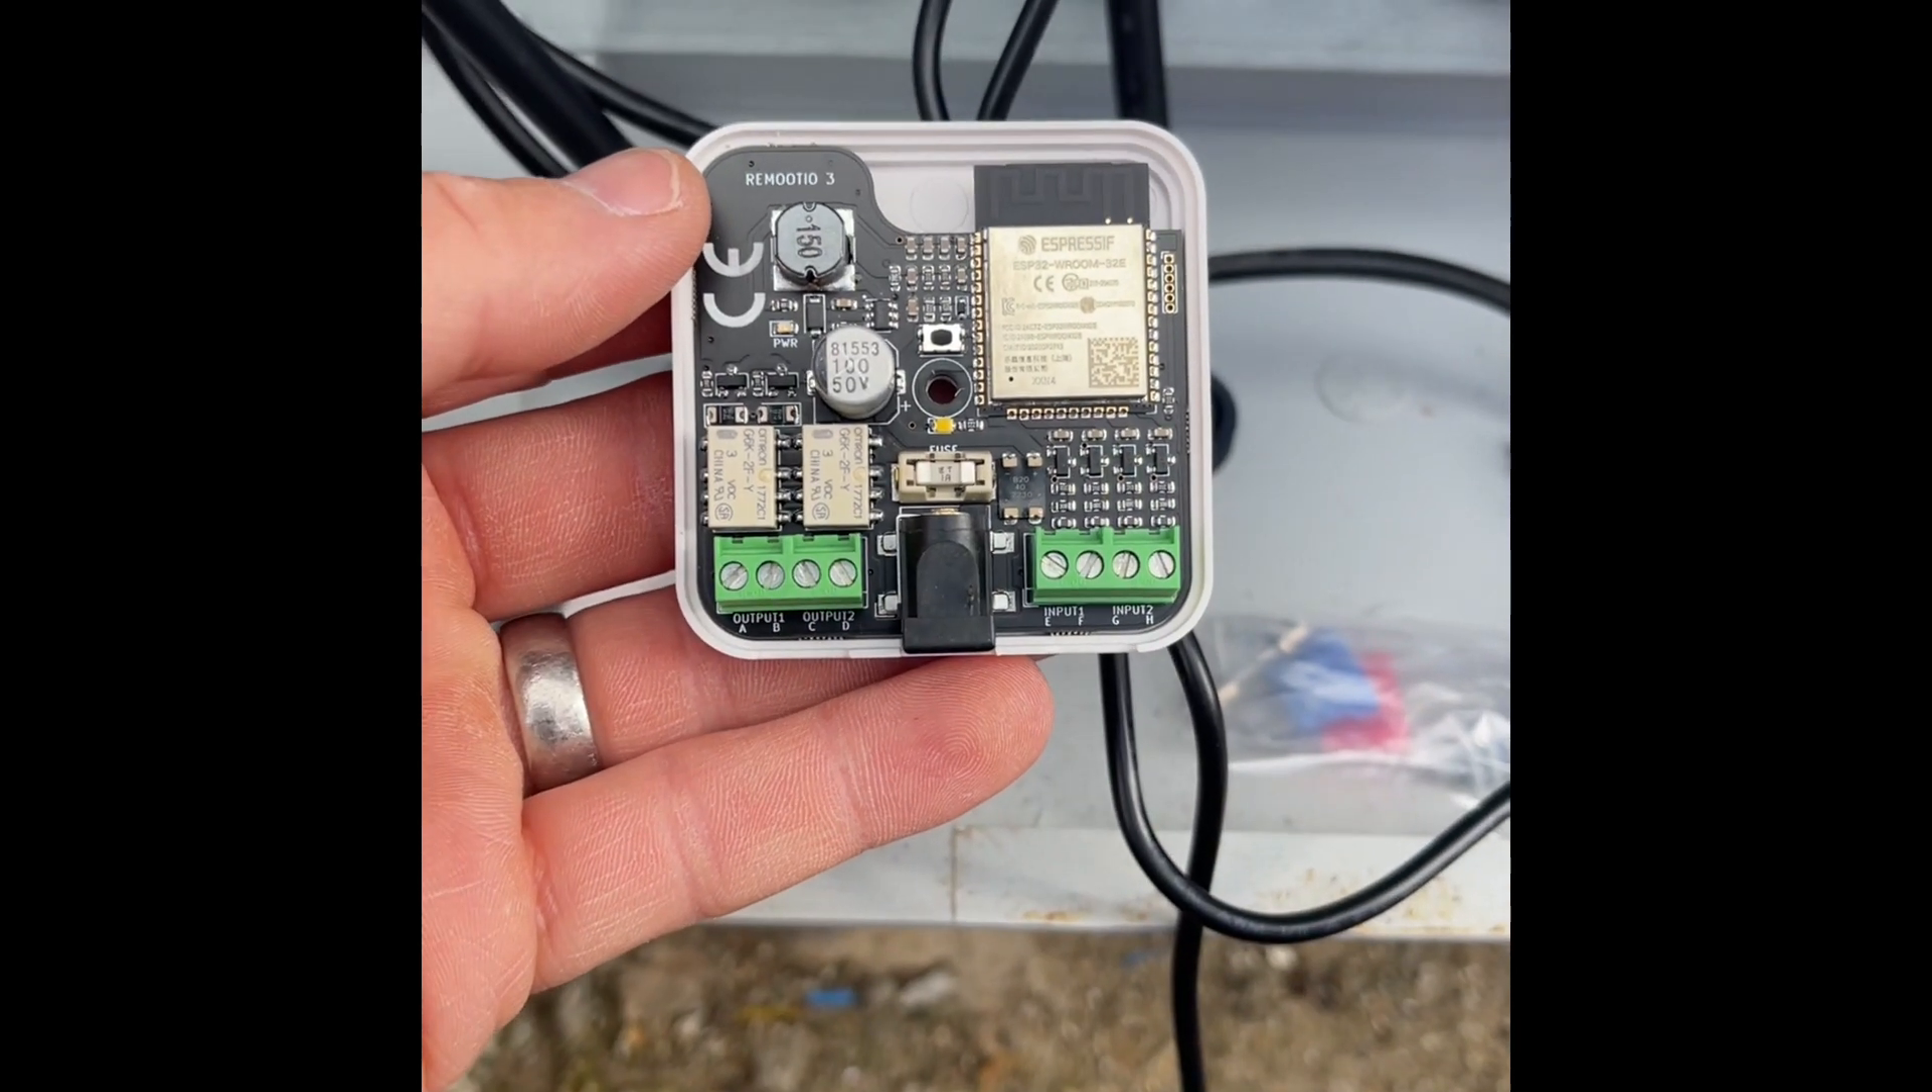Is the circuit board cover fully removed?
Yes.